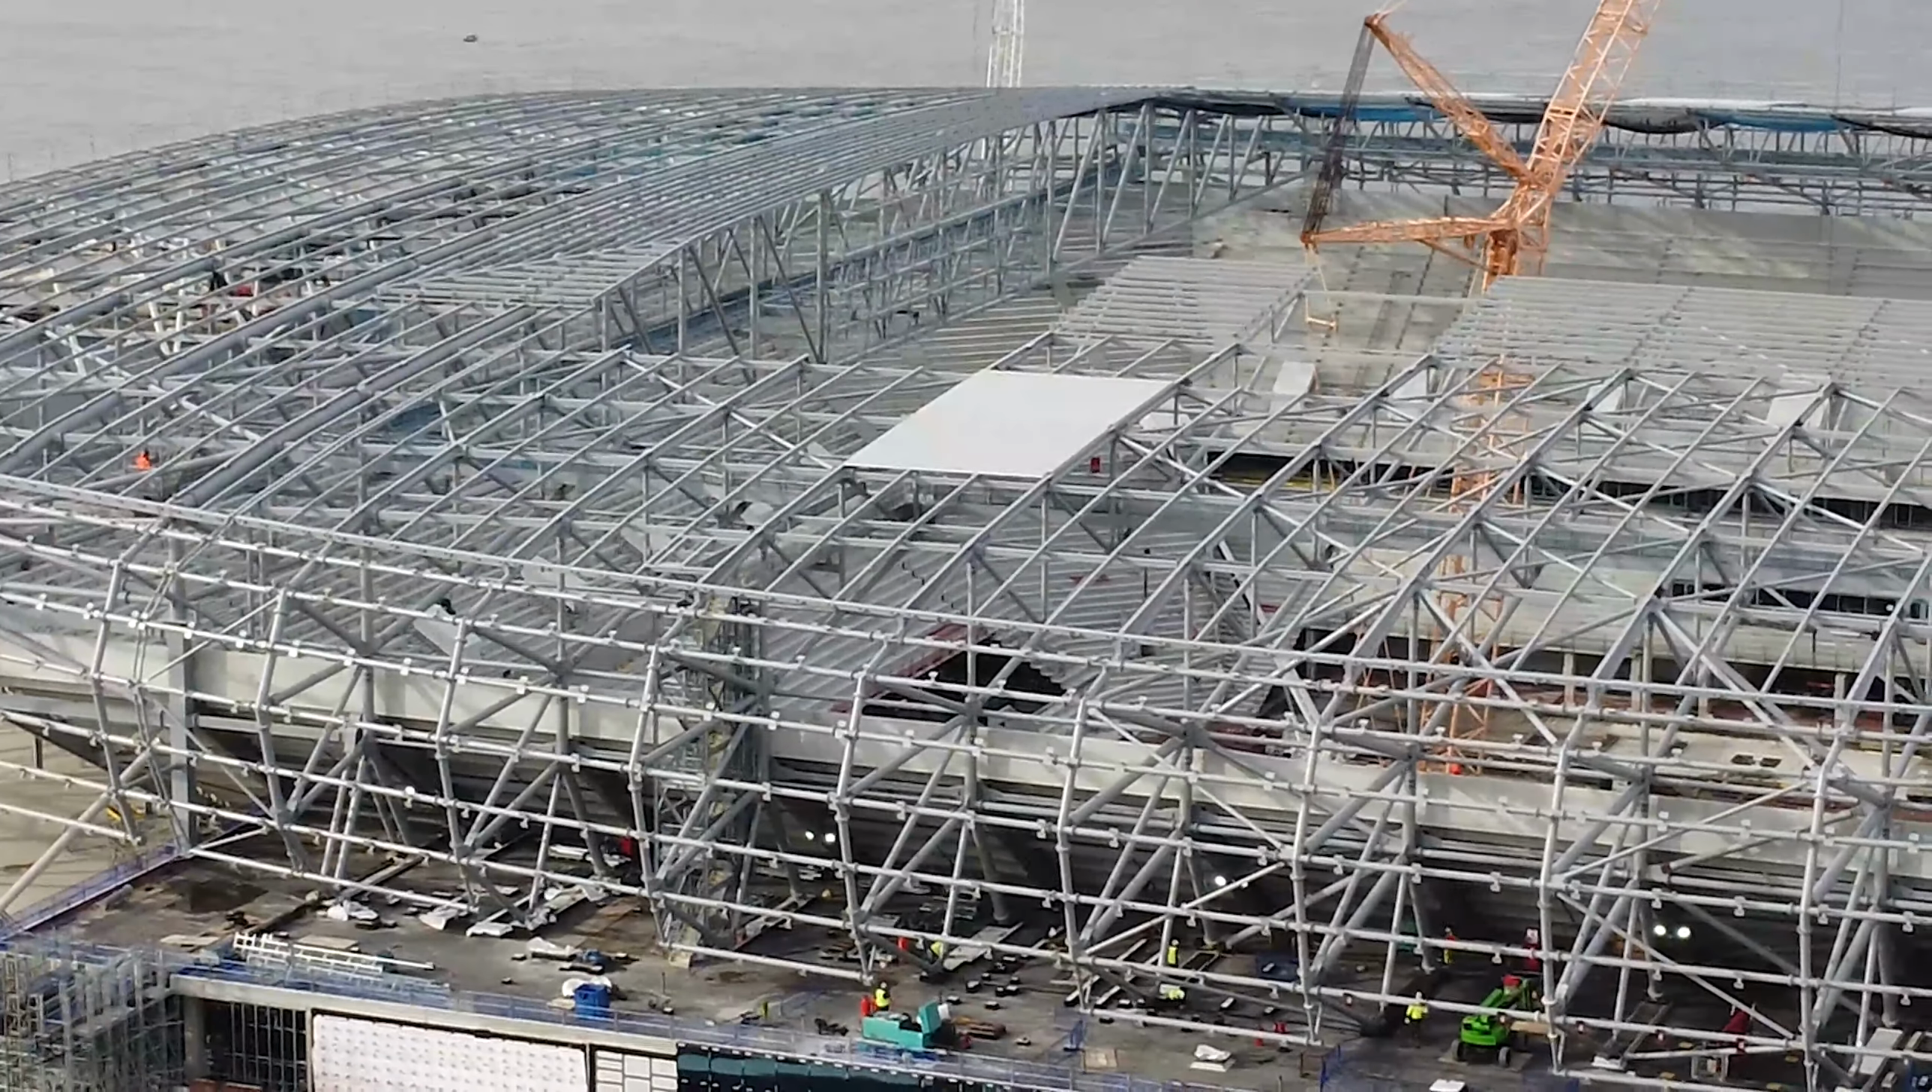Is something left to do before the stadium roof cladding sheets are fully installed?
Yes.